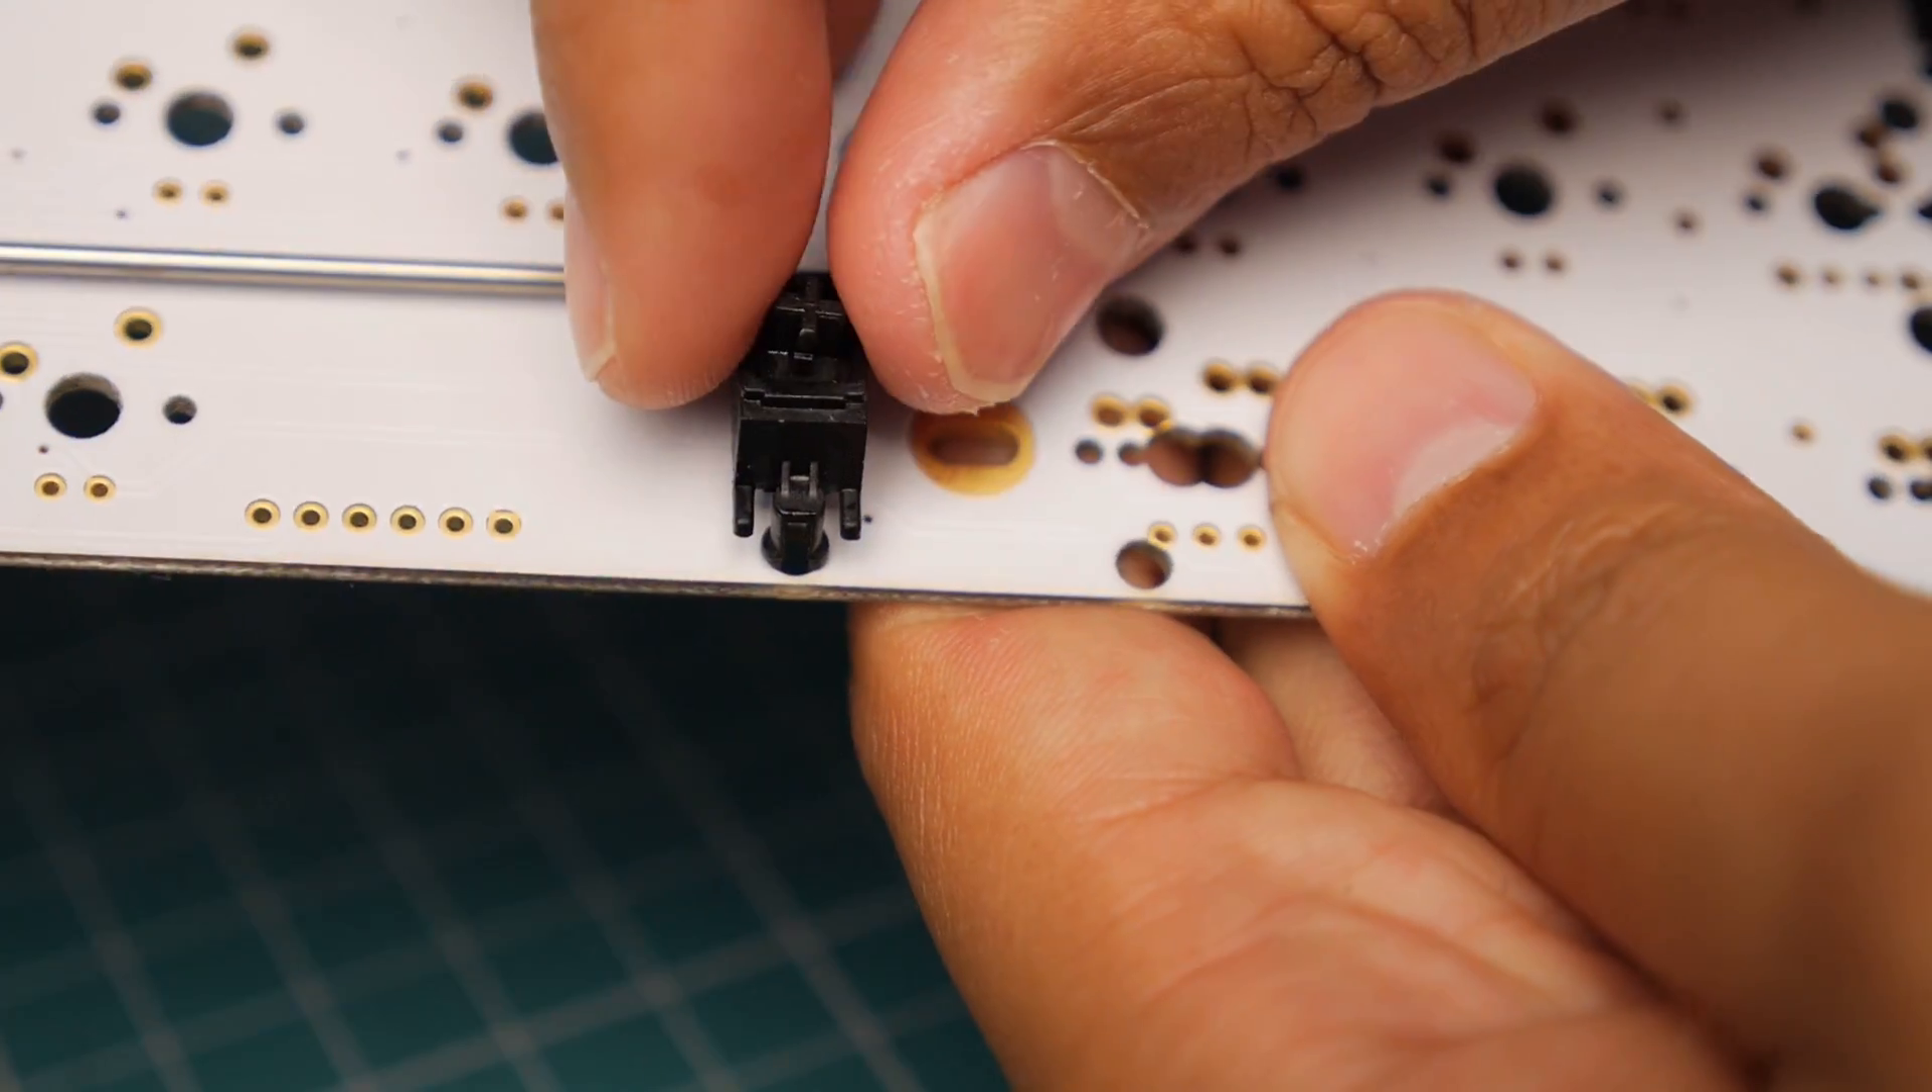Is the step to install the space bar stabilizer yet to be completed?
Yes.